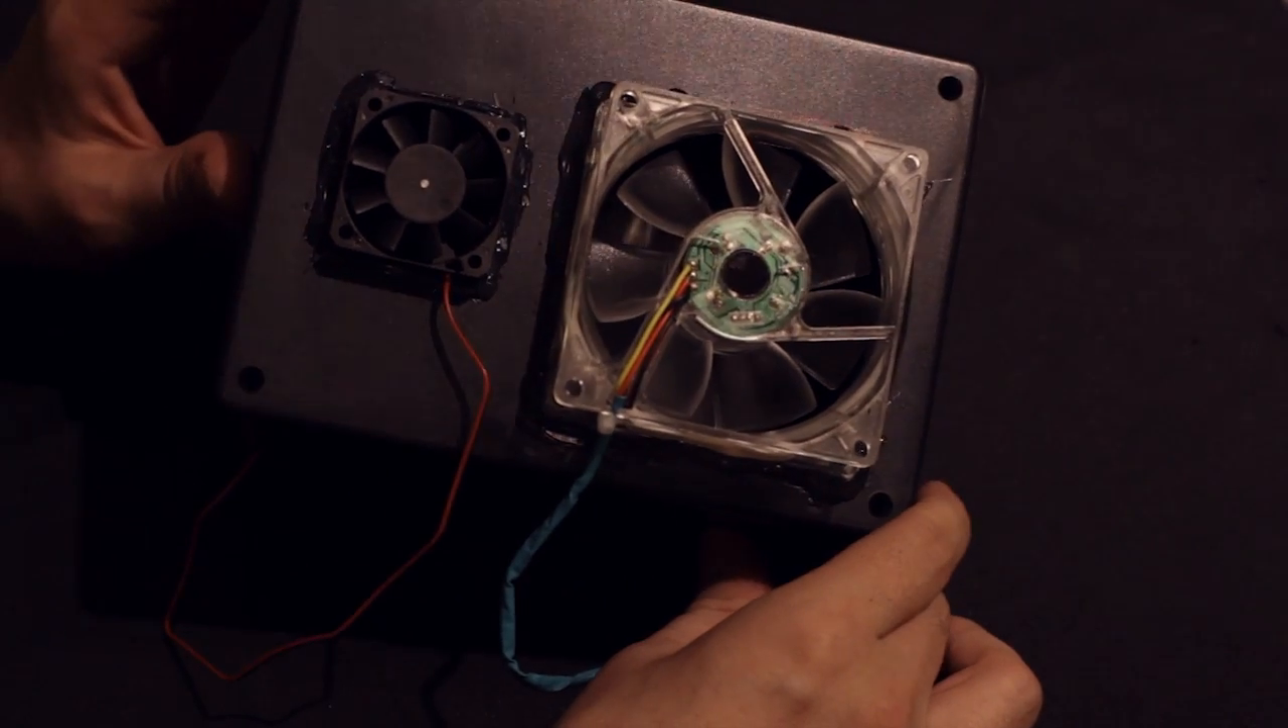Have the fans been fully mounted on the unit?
Yes.